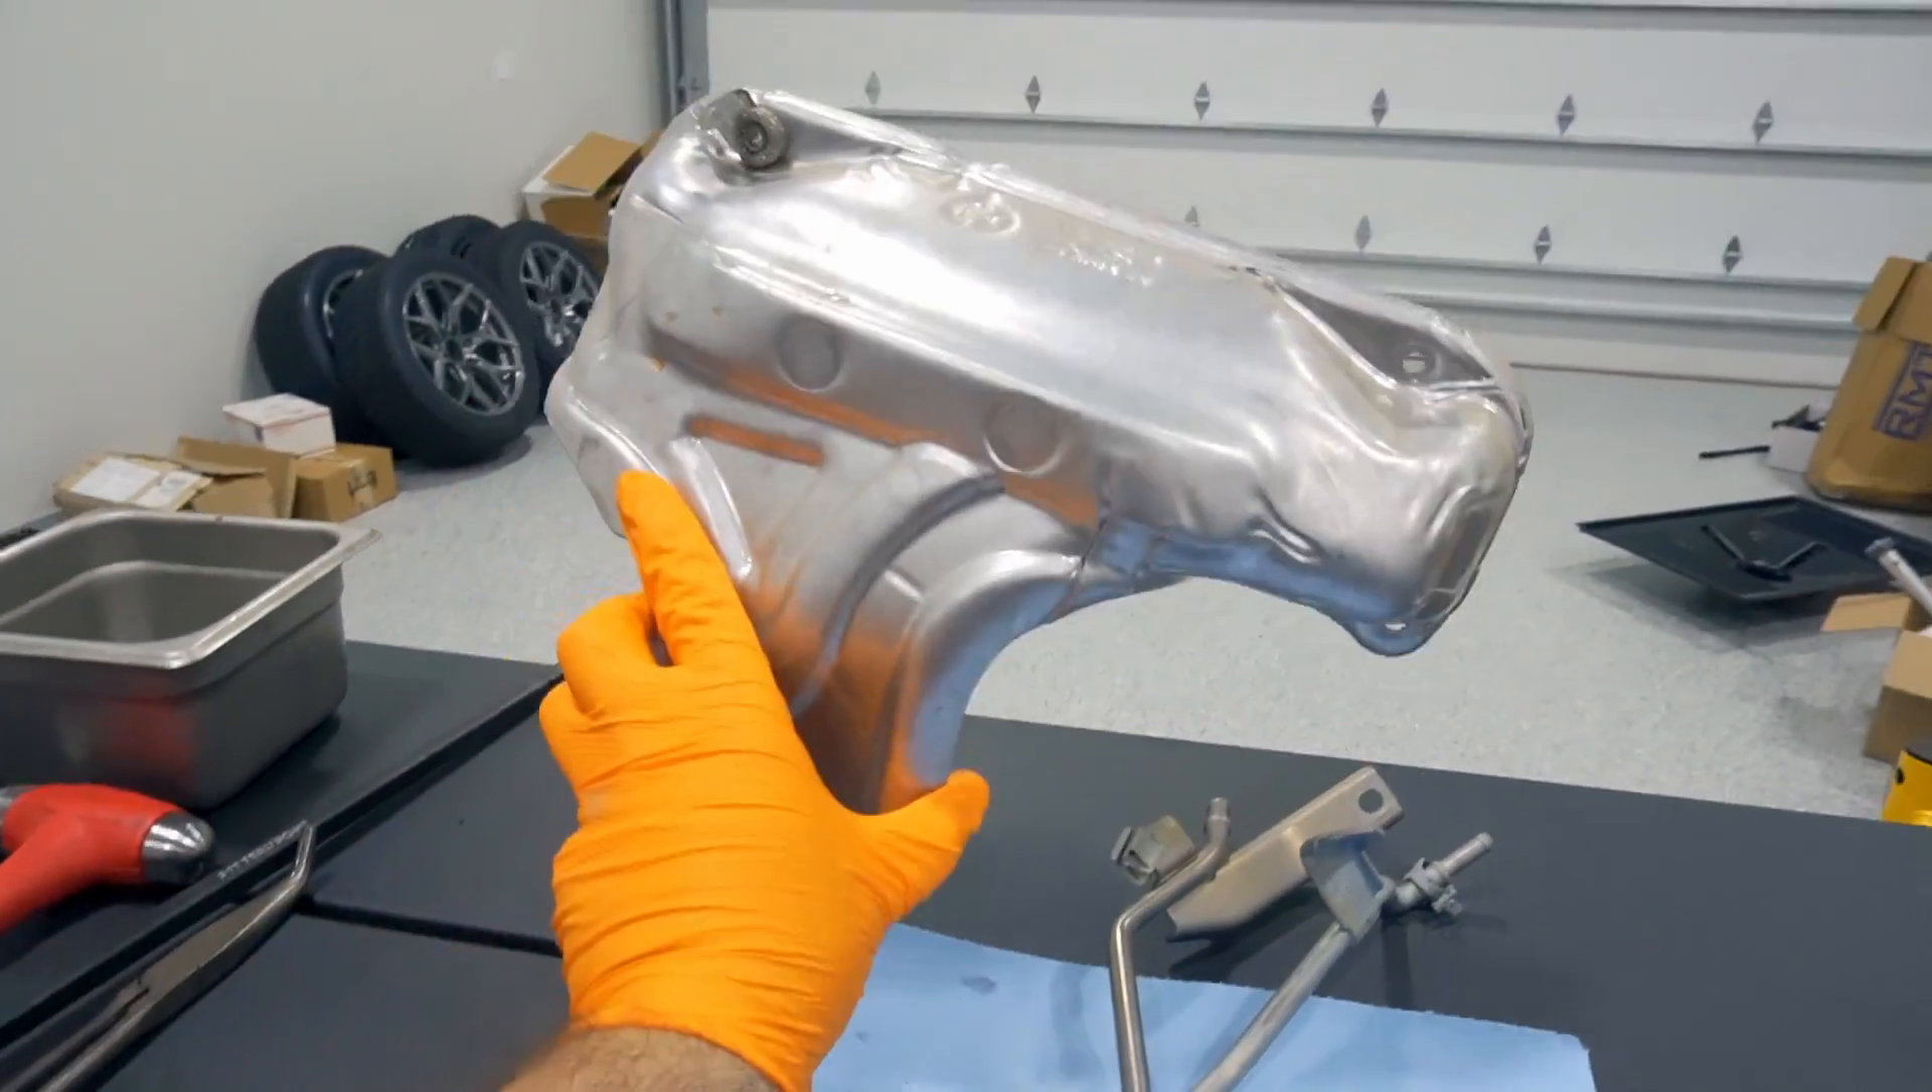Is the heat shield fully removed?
Yes.